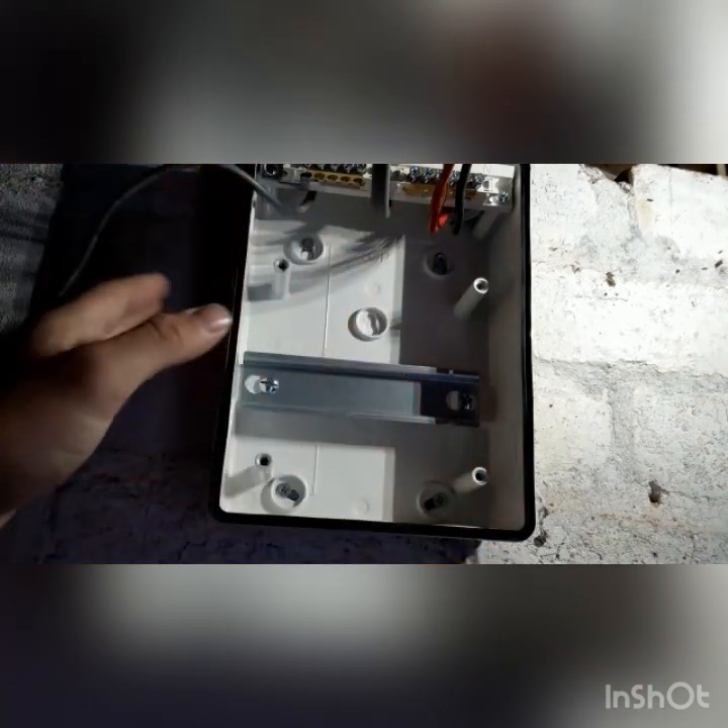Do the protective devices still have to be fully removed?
No.